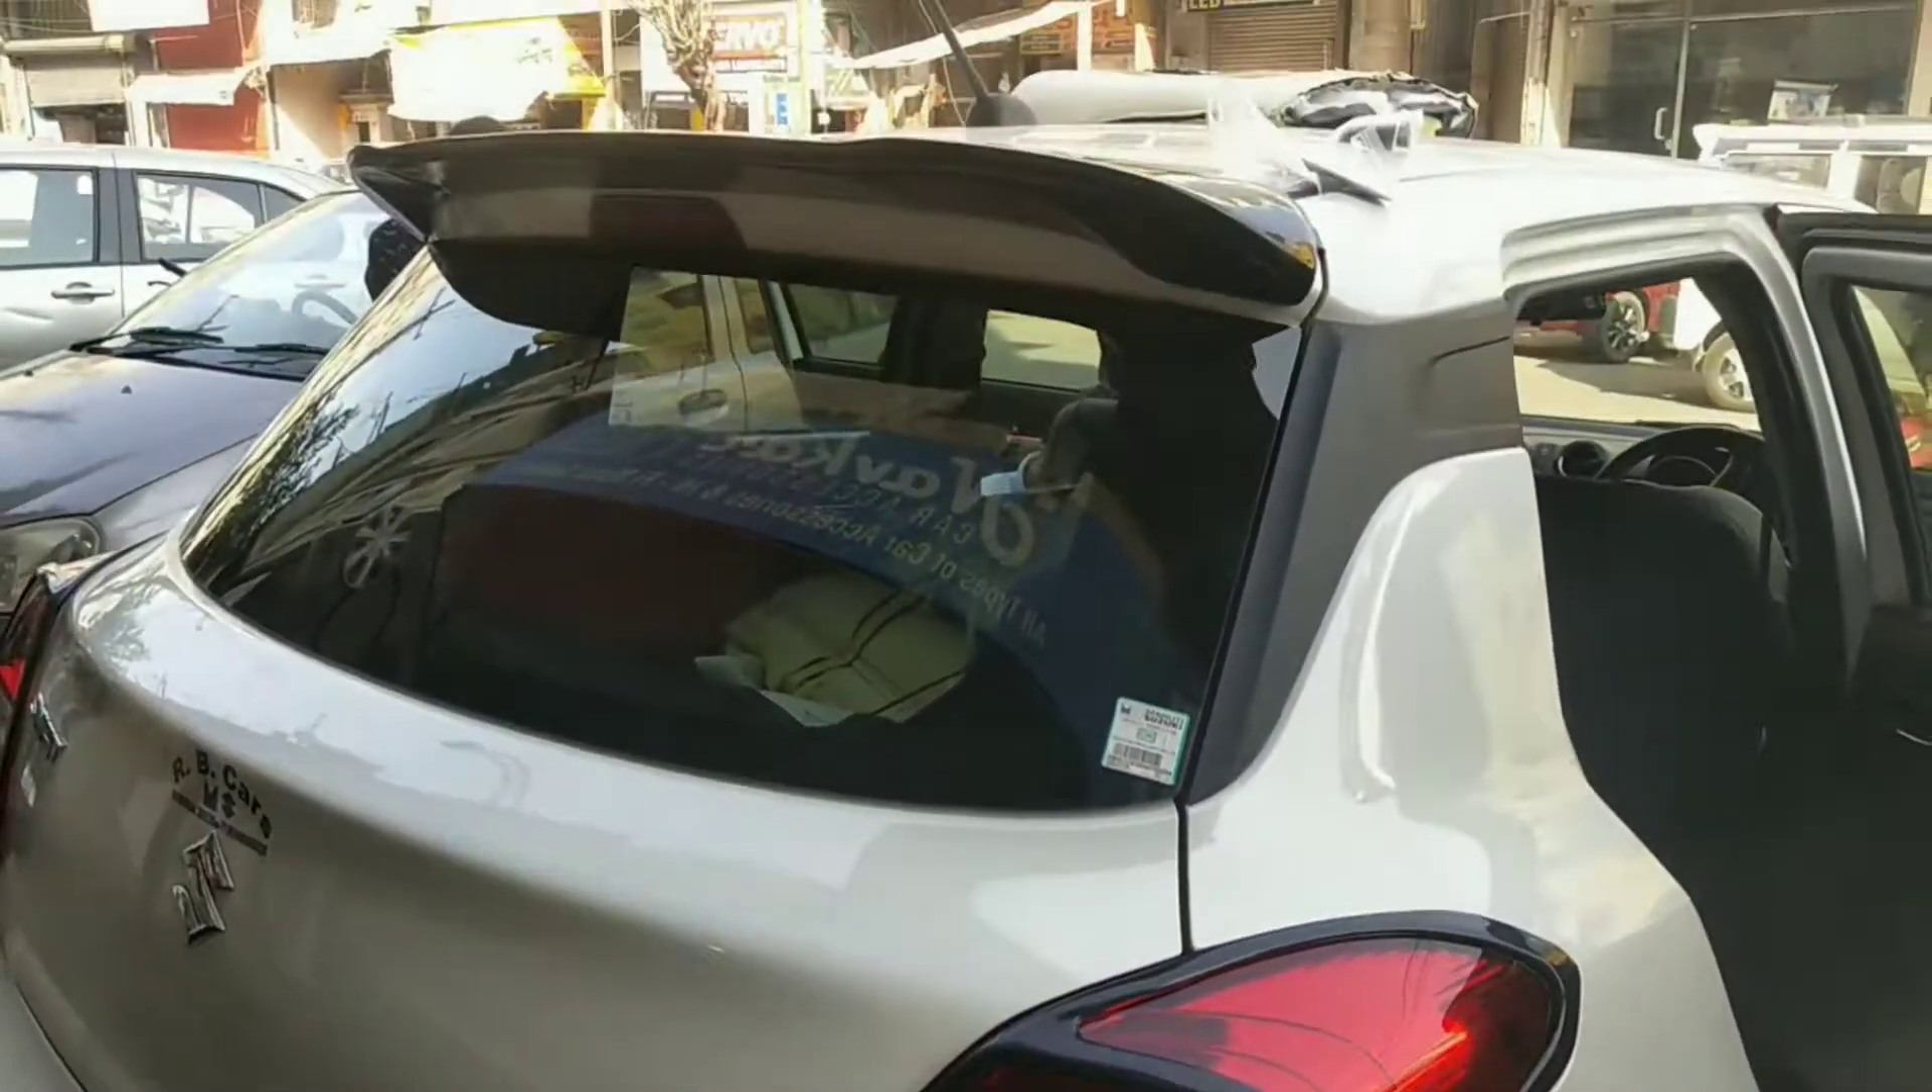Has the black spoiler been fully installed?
Yes.